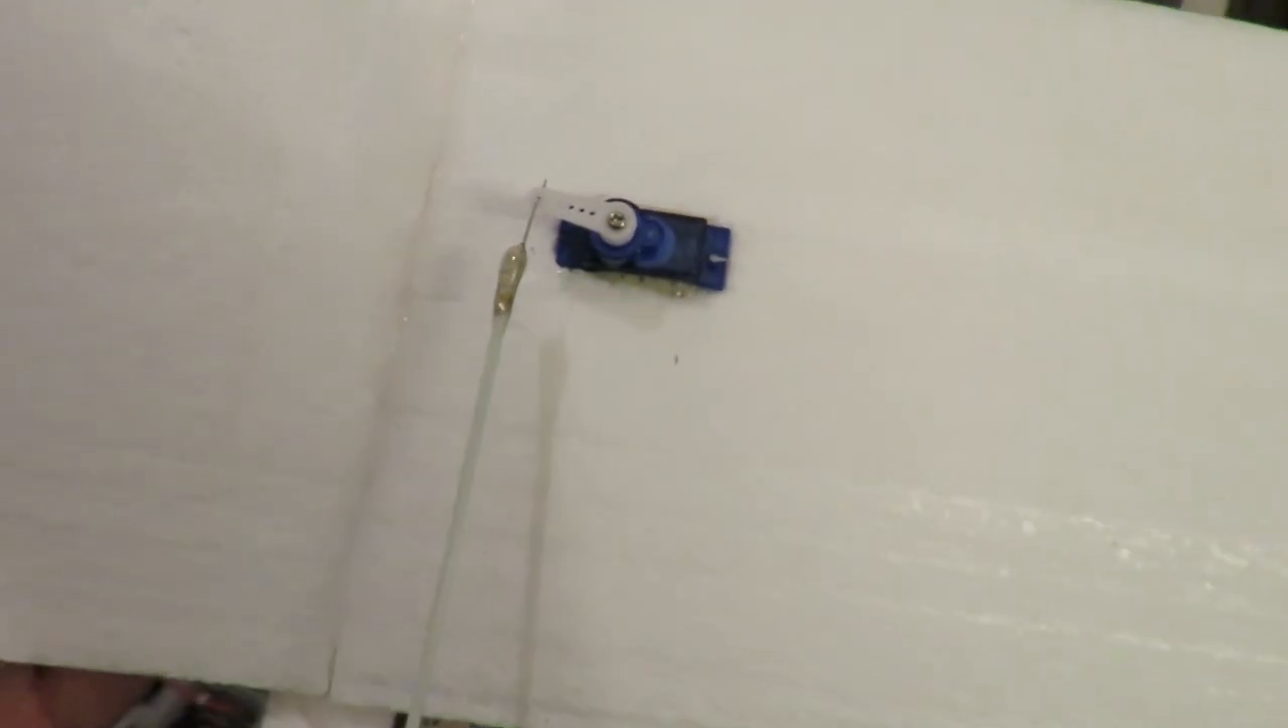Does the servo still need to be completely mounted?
No.